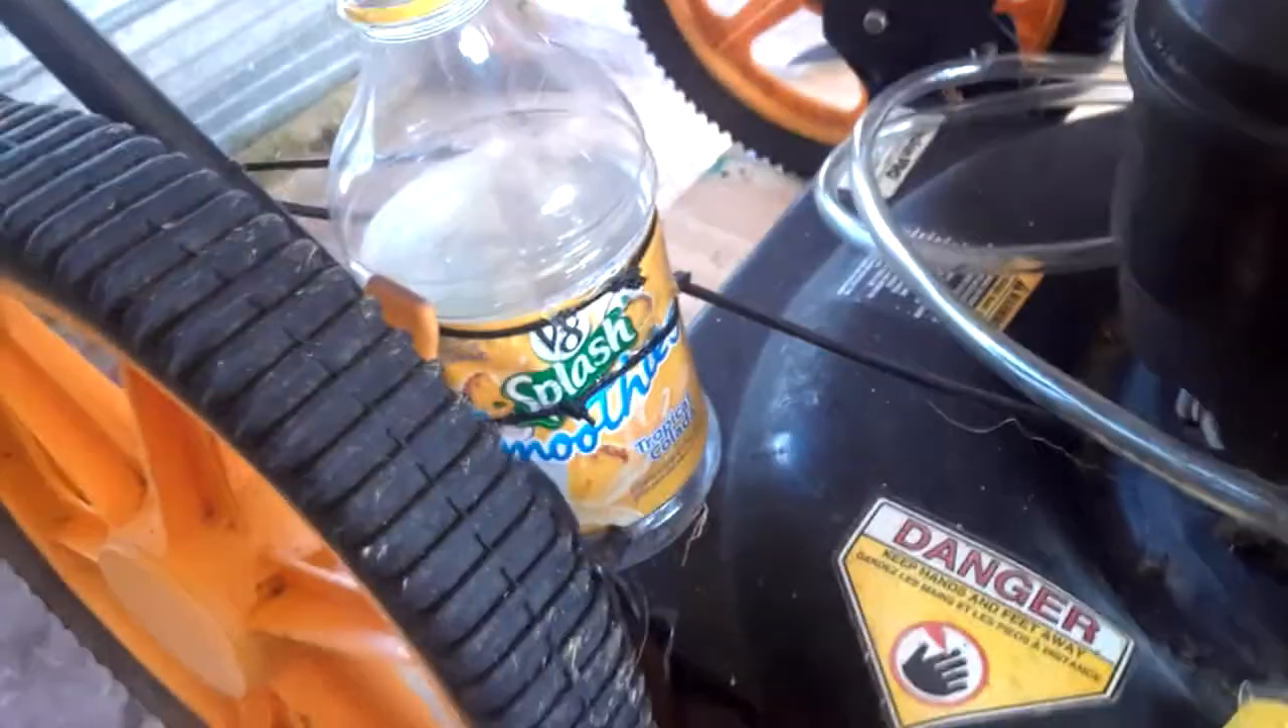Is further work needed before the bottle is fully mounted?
No.